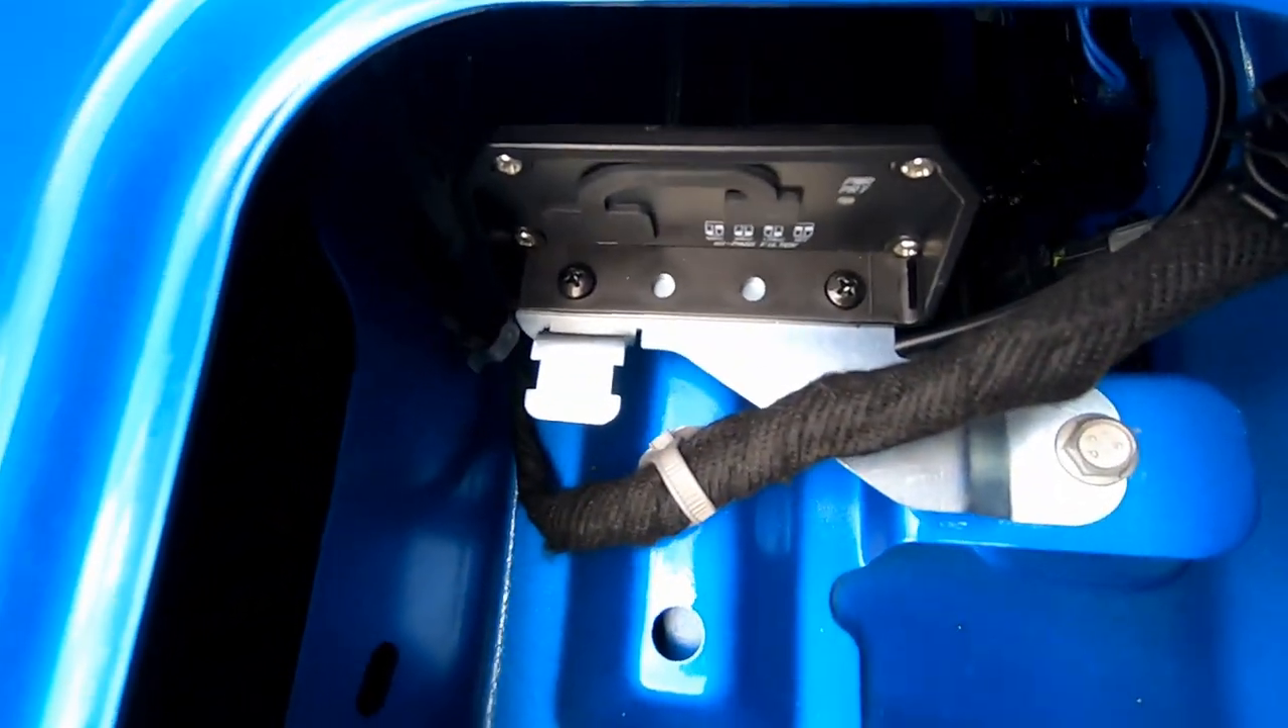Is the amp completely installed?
Yes.